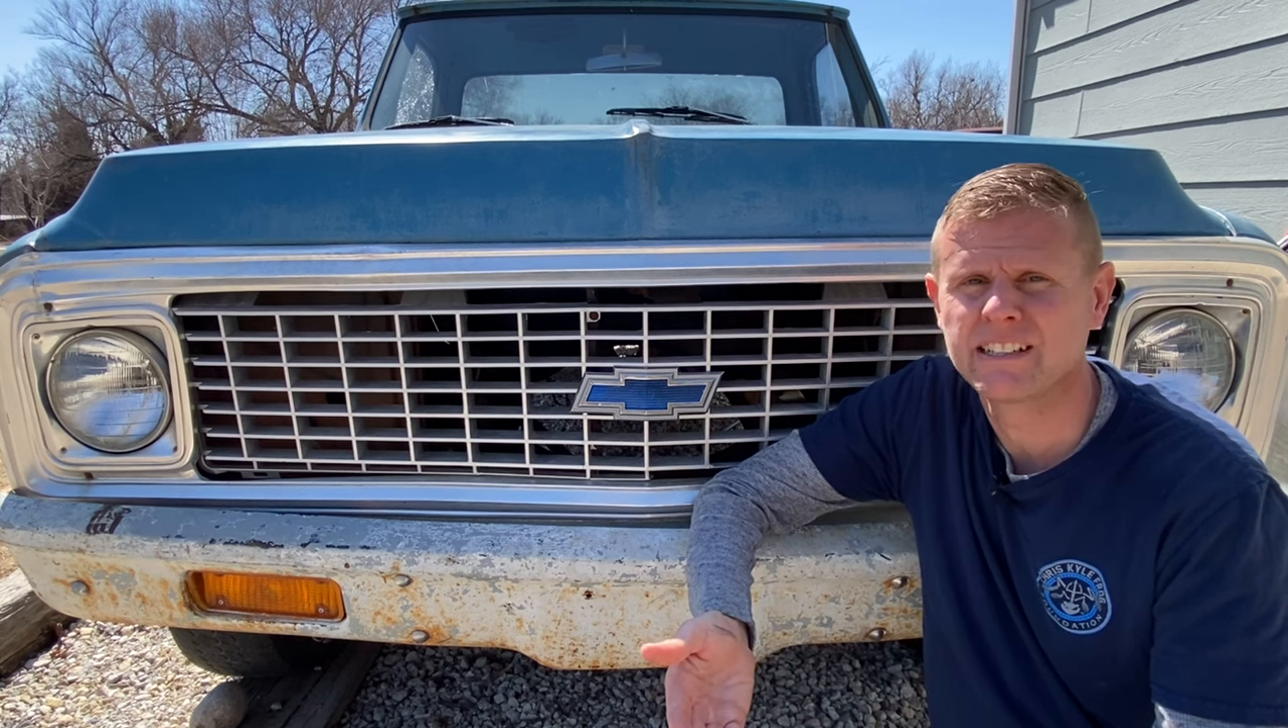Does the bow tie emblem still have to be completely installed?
No.